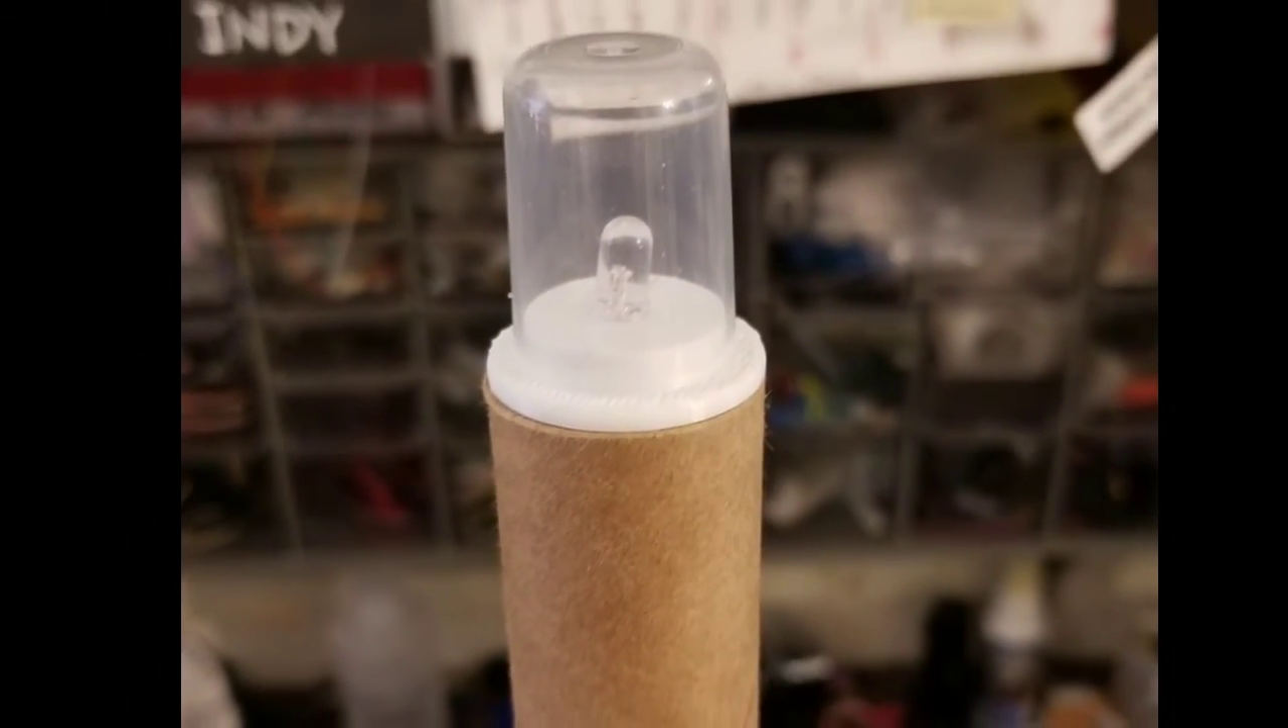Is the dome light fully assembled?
Yes.